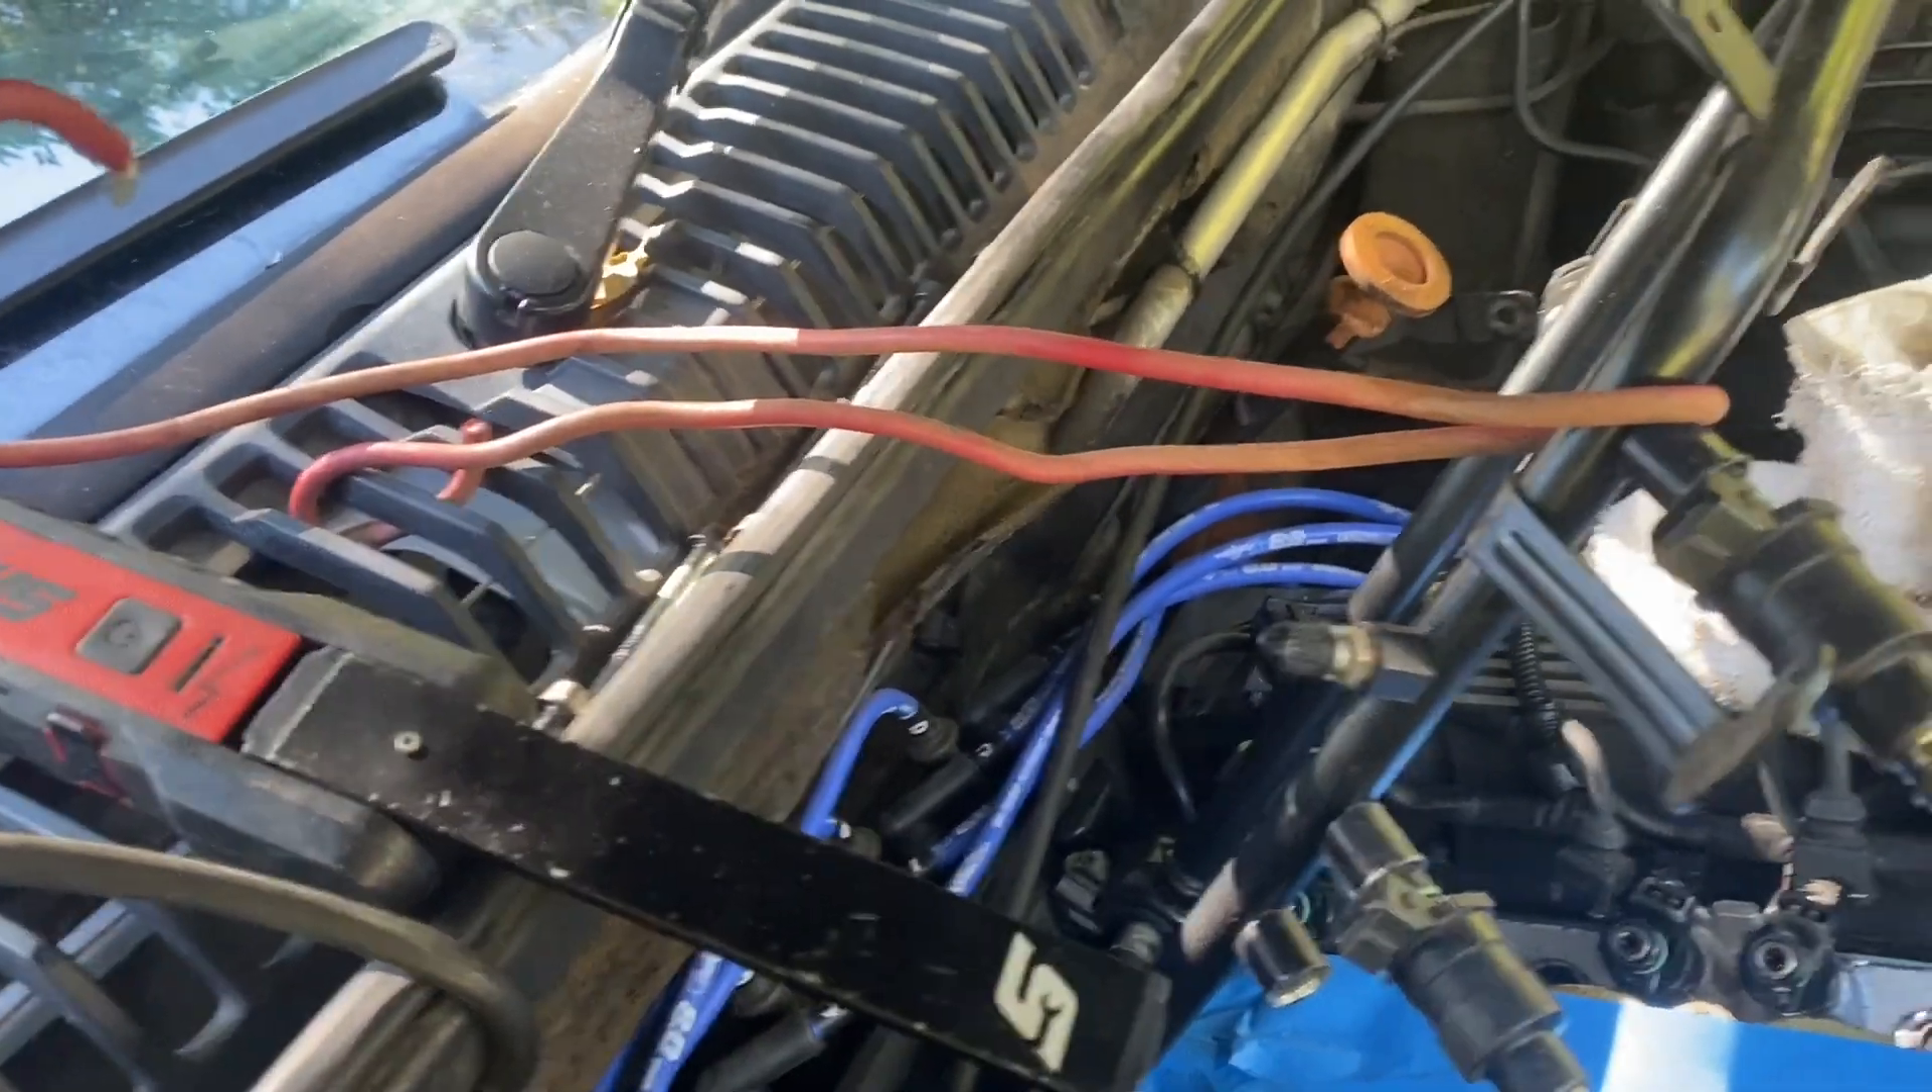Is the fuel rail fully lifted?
Yes.